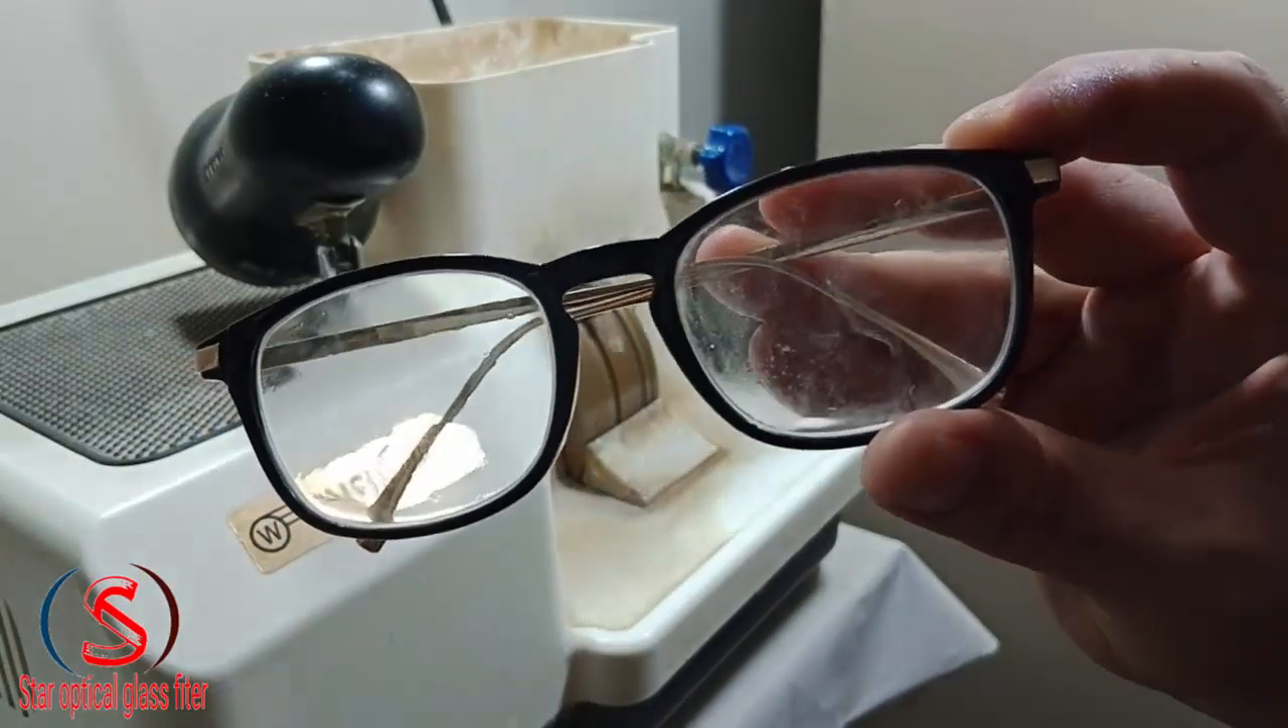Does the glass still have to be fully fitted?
No.